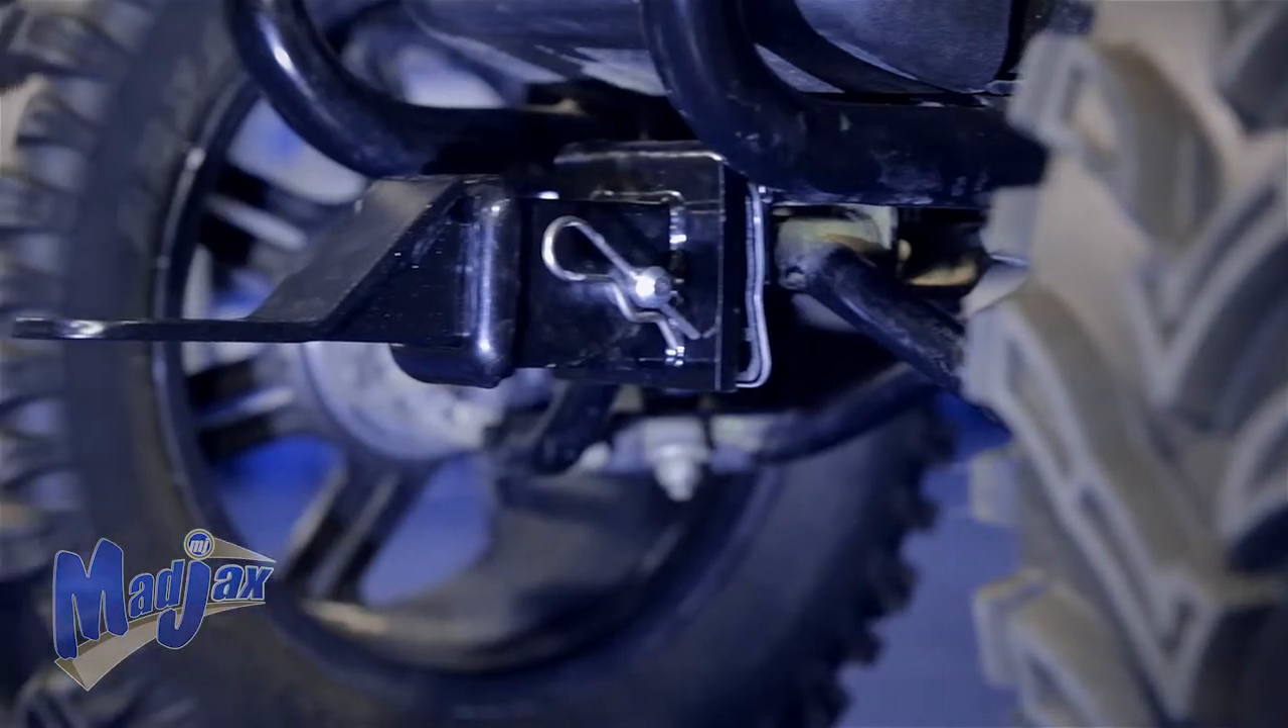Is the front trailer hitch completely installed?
Yes.